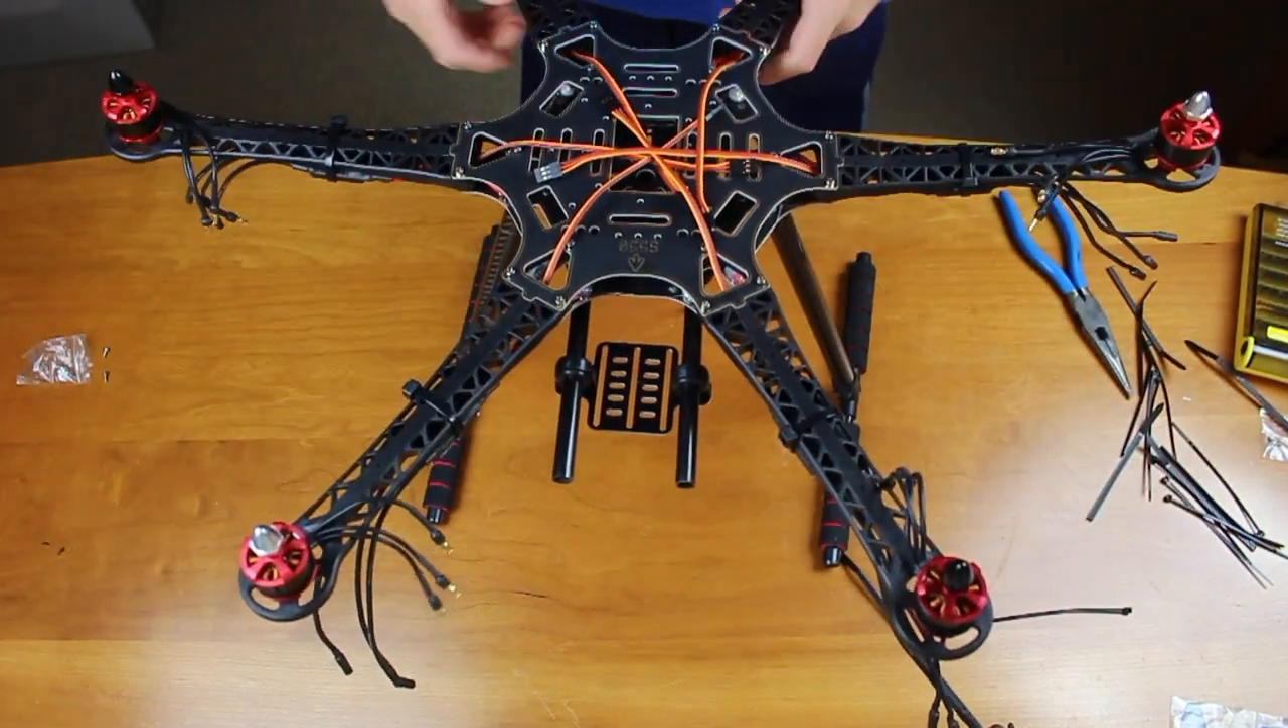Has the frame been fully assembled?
Yes.